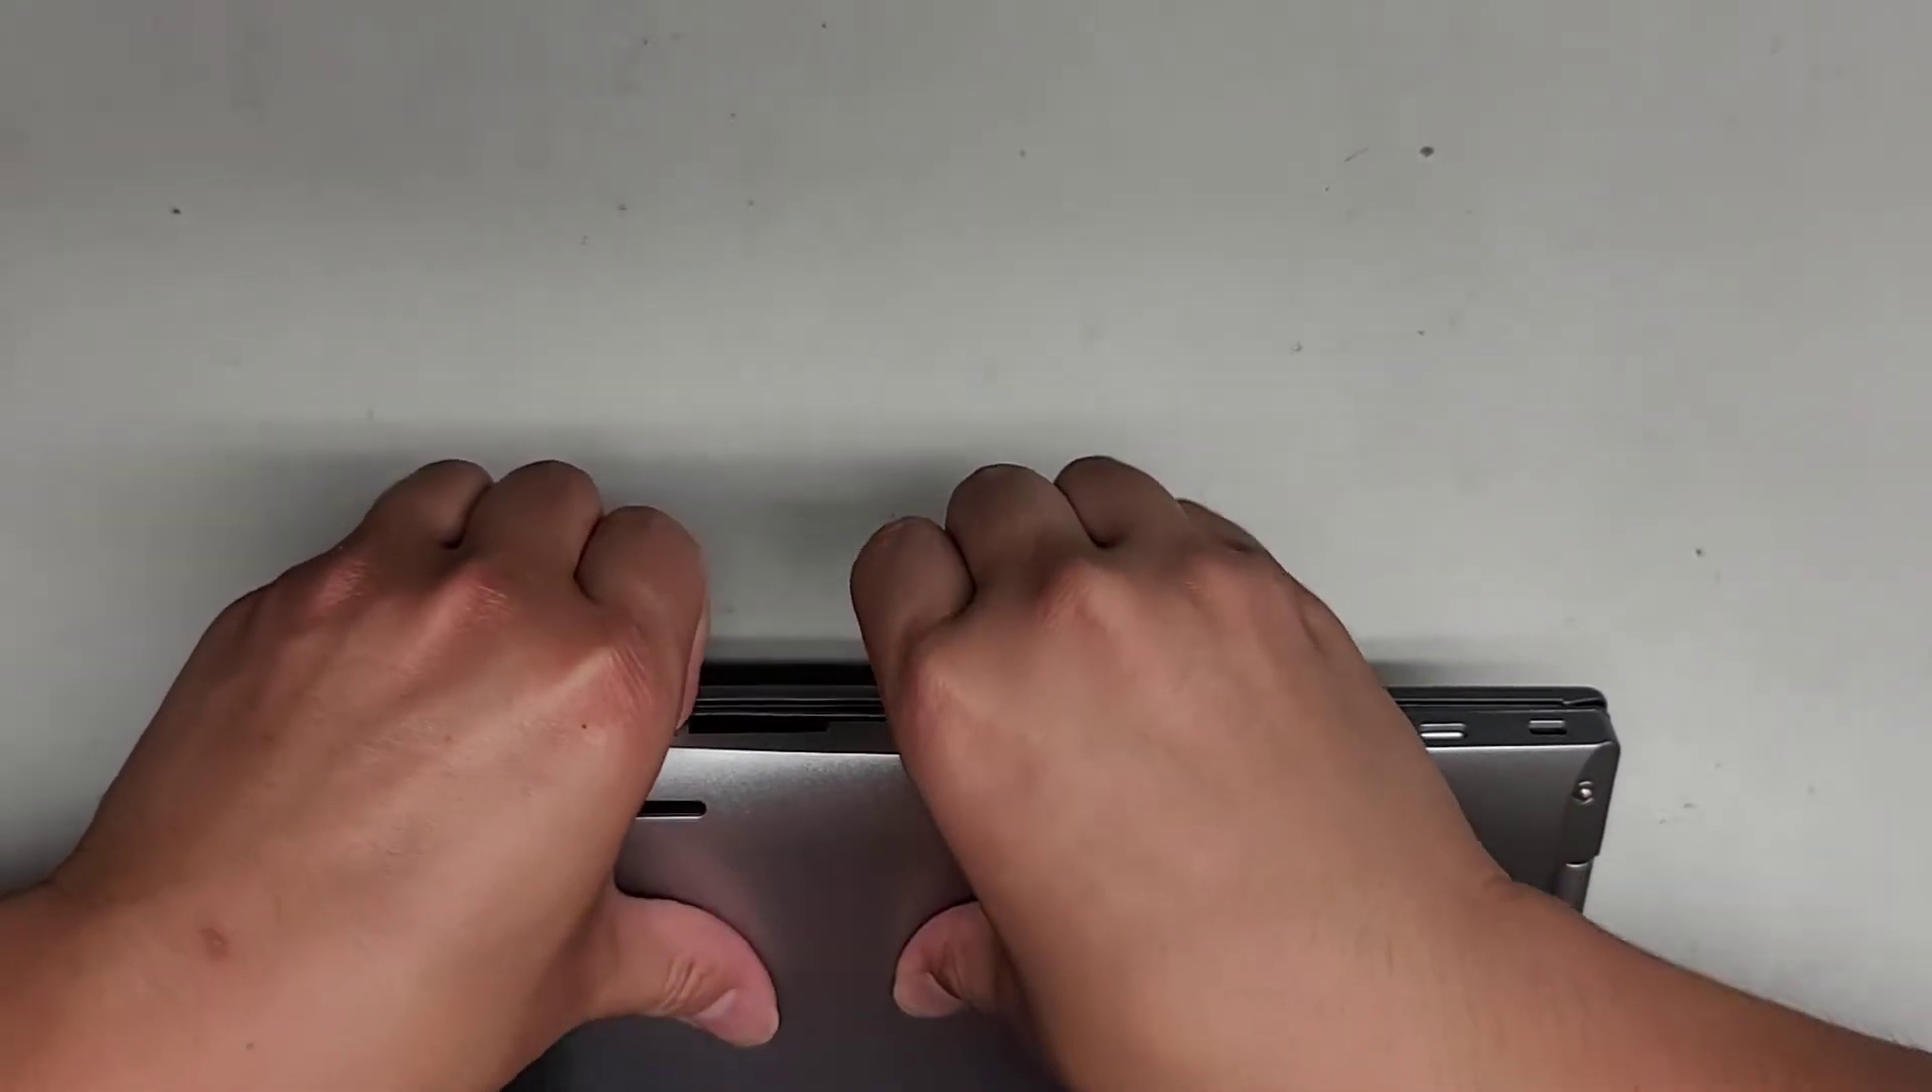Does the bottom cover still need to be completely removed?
Yes.